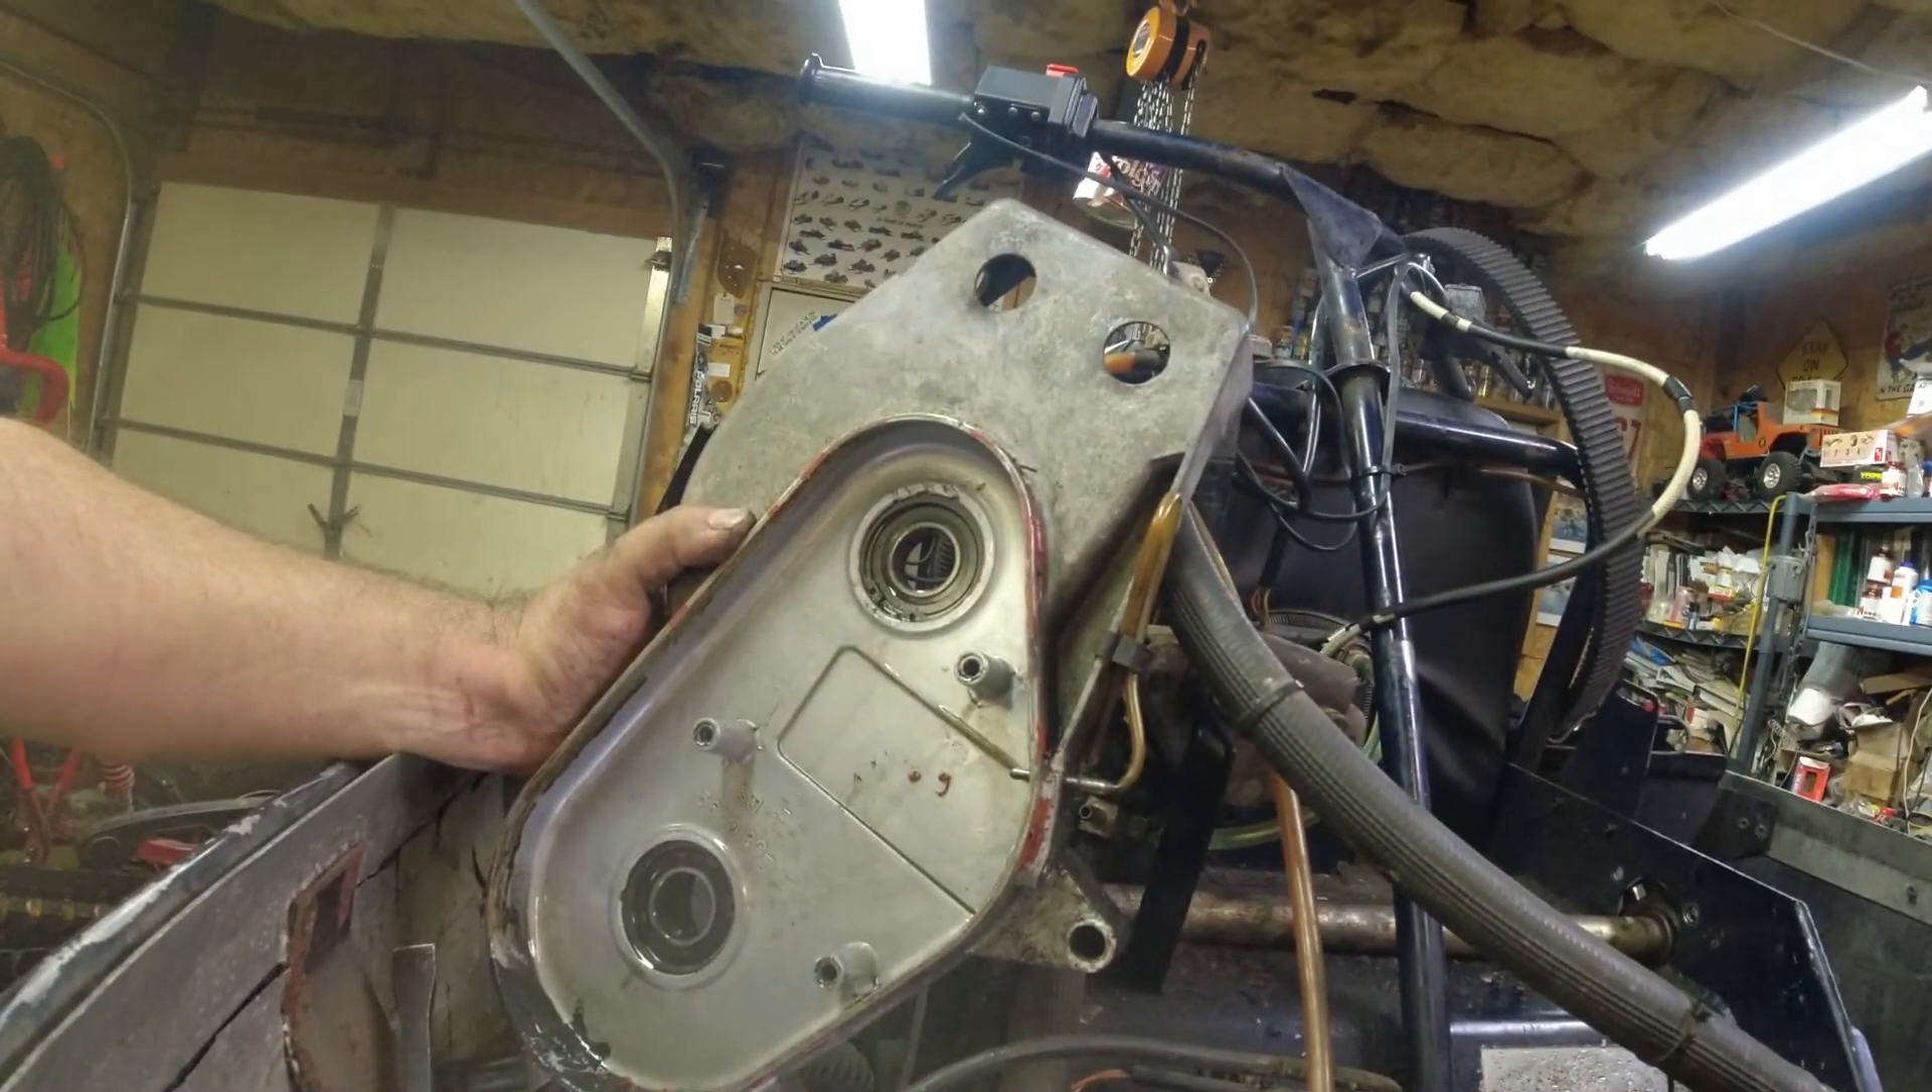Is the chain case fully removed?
Yes.